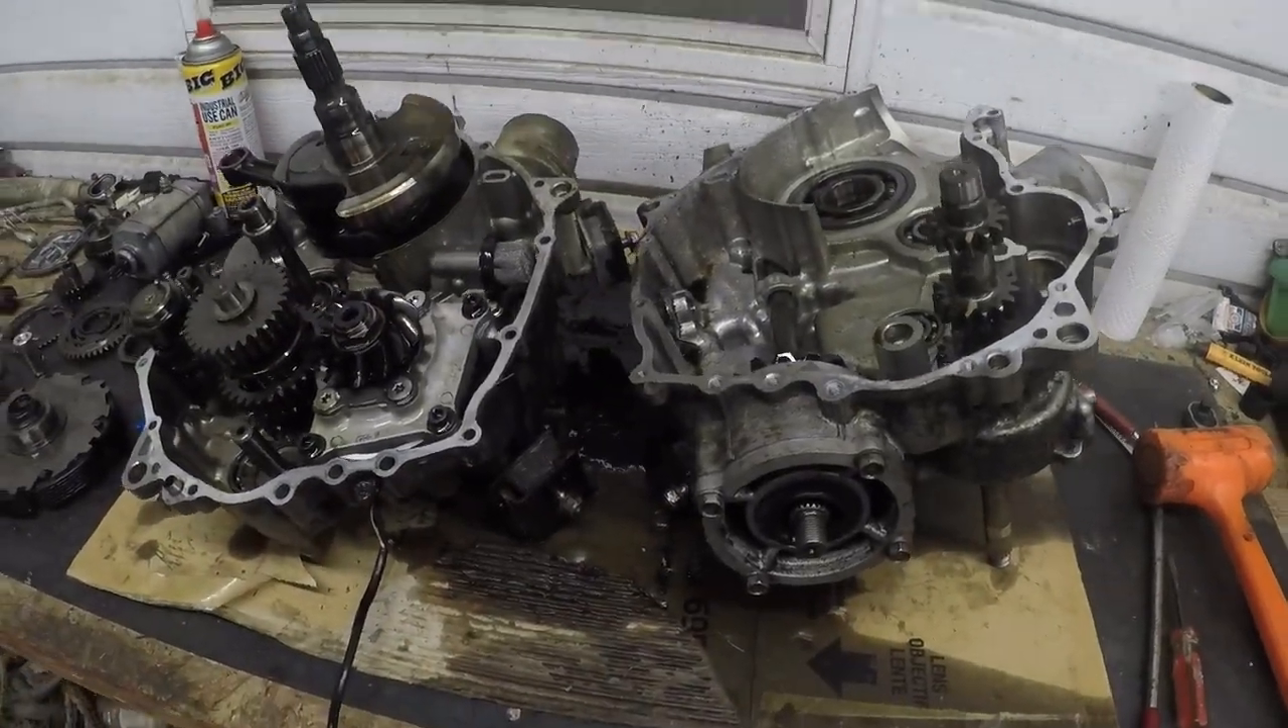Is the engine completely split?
Yes.